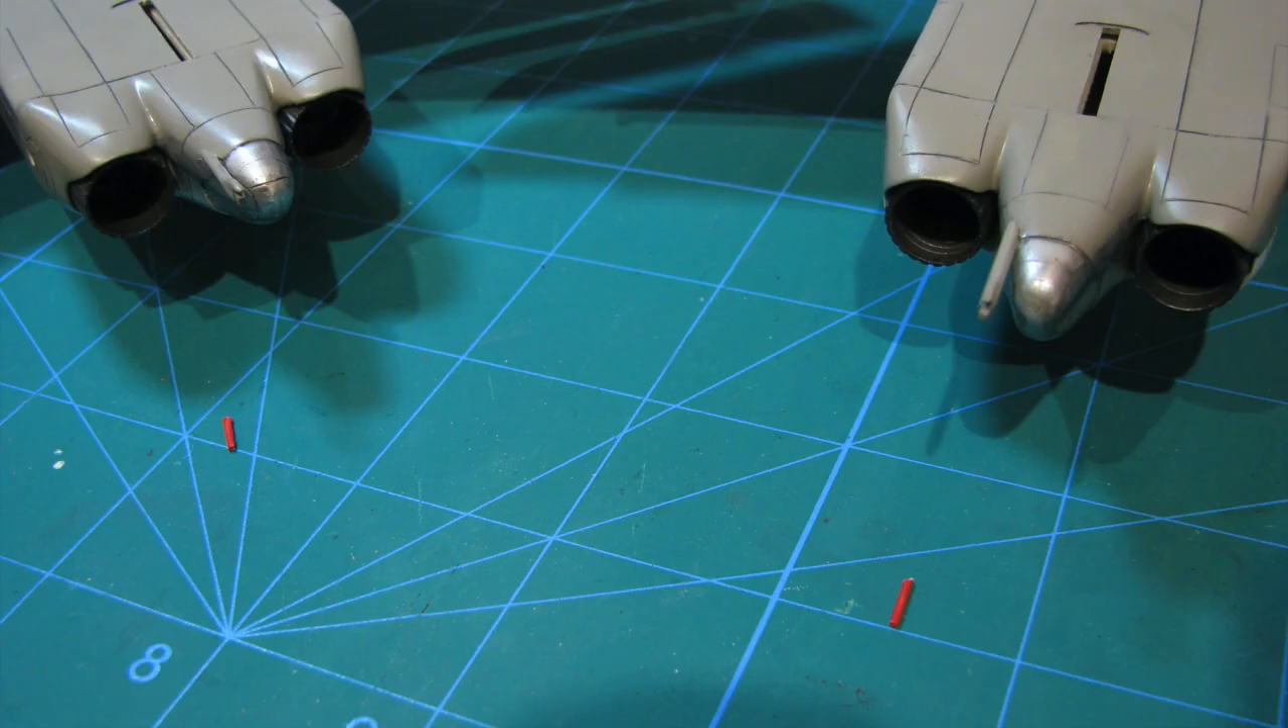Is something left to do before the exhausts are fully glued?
No.